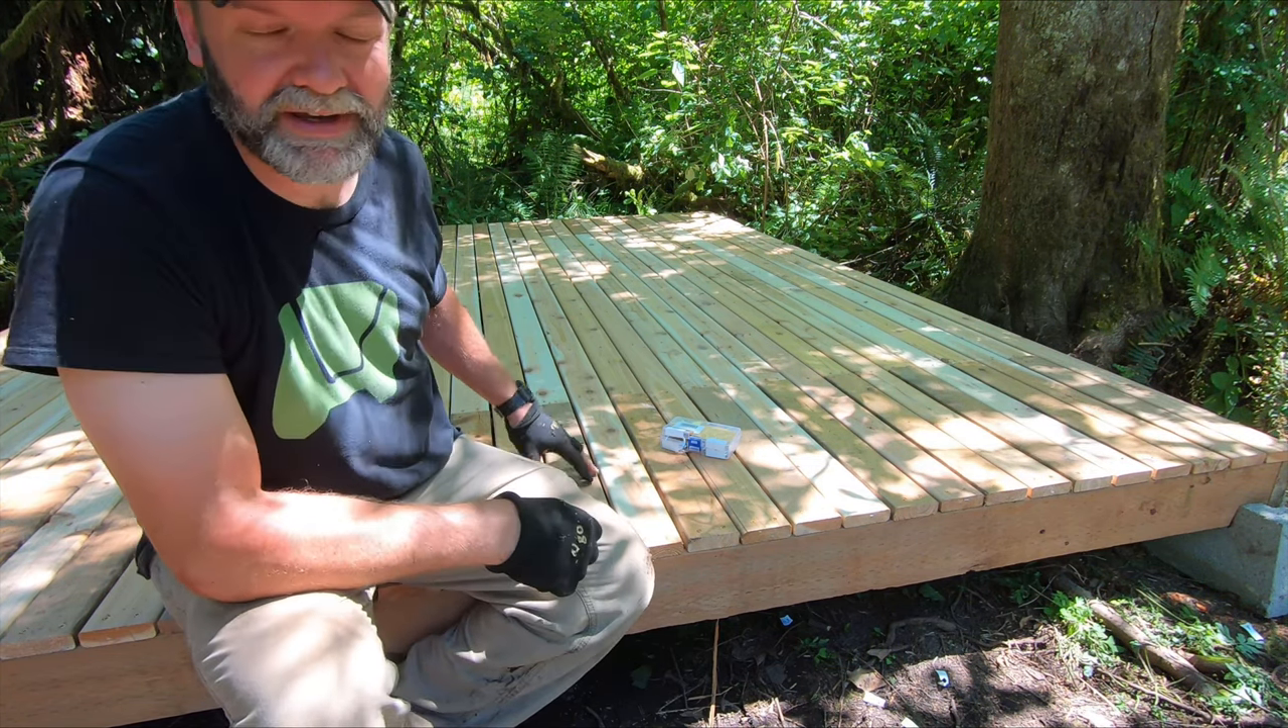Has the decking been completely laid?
Yes.